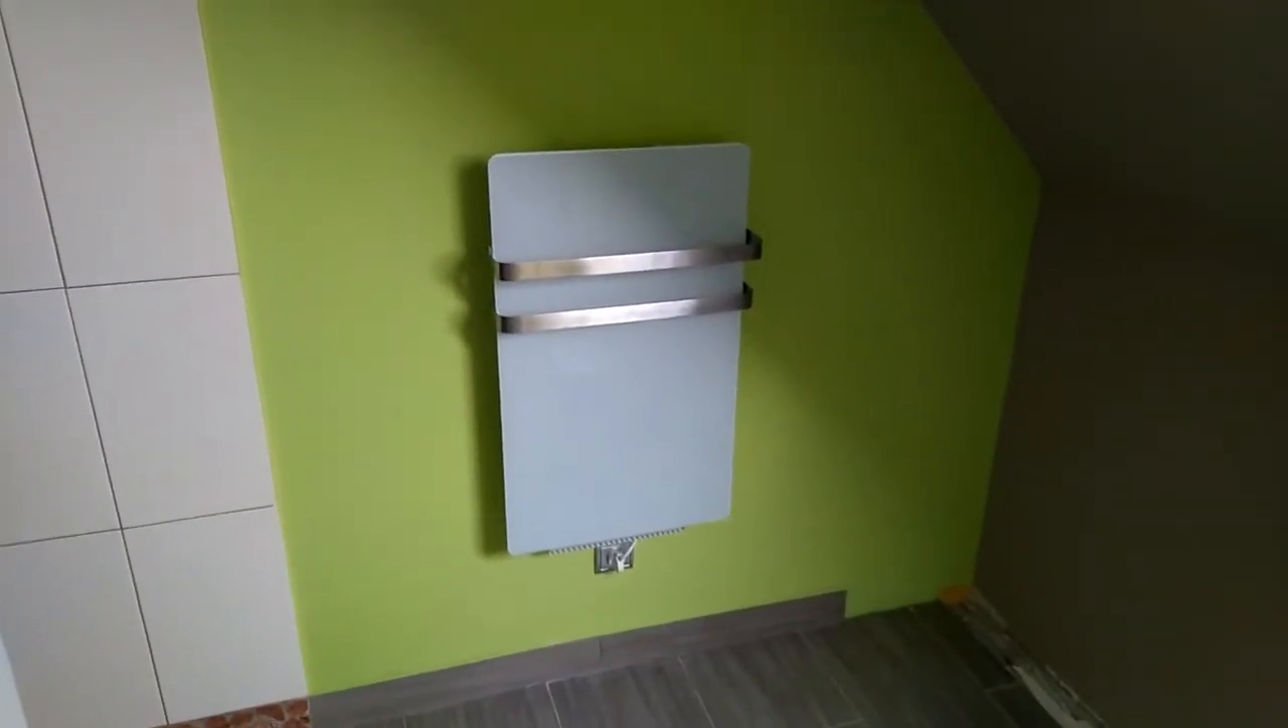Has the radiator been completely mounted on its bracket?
Yes.